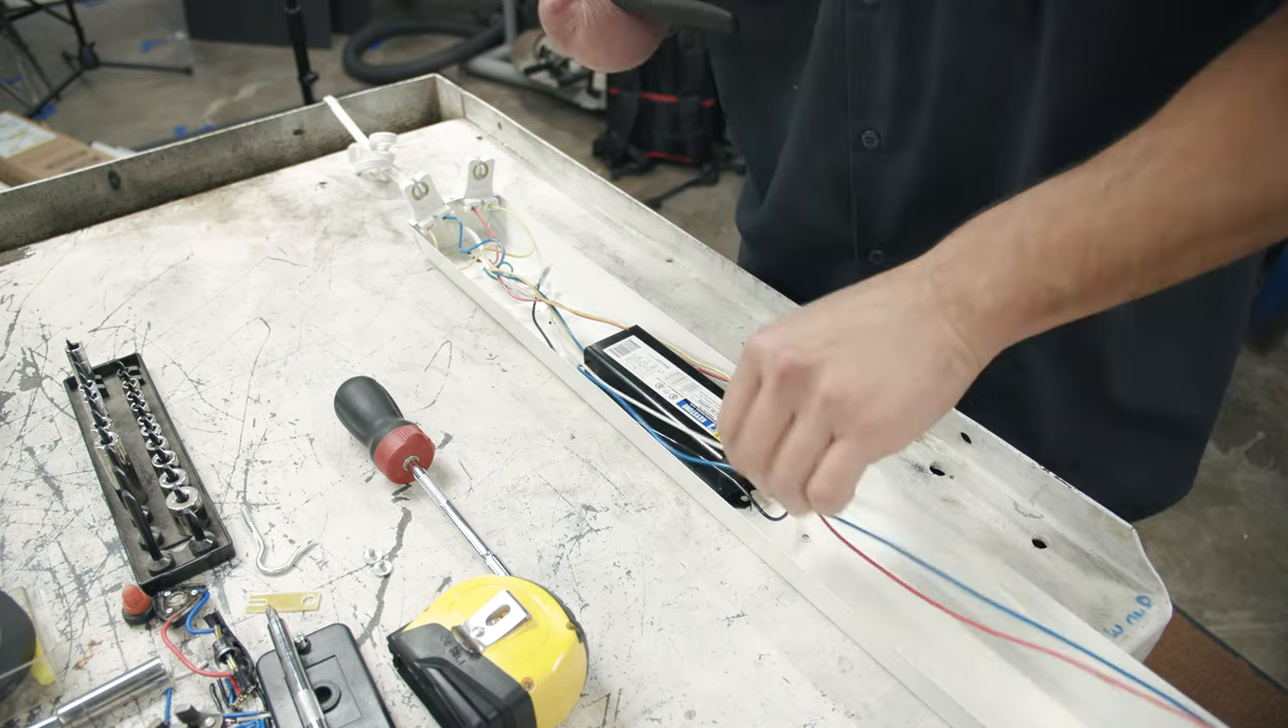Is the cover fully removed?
Yes.